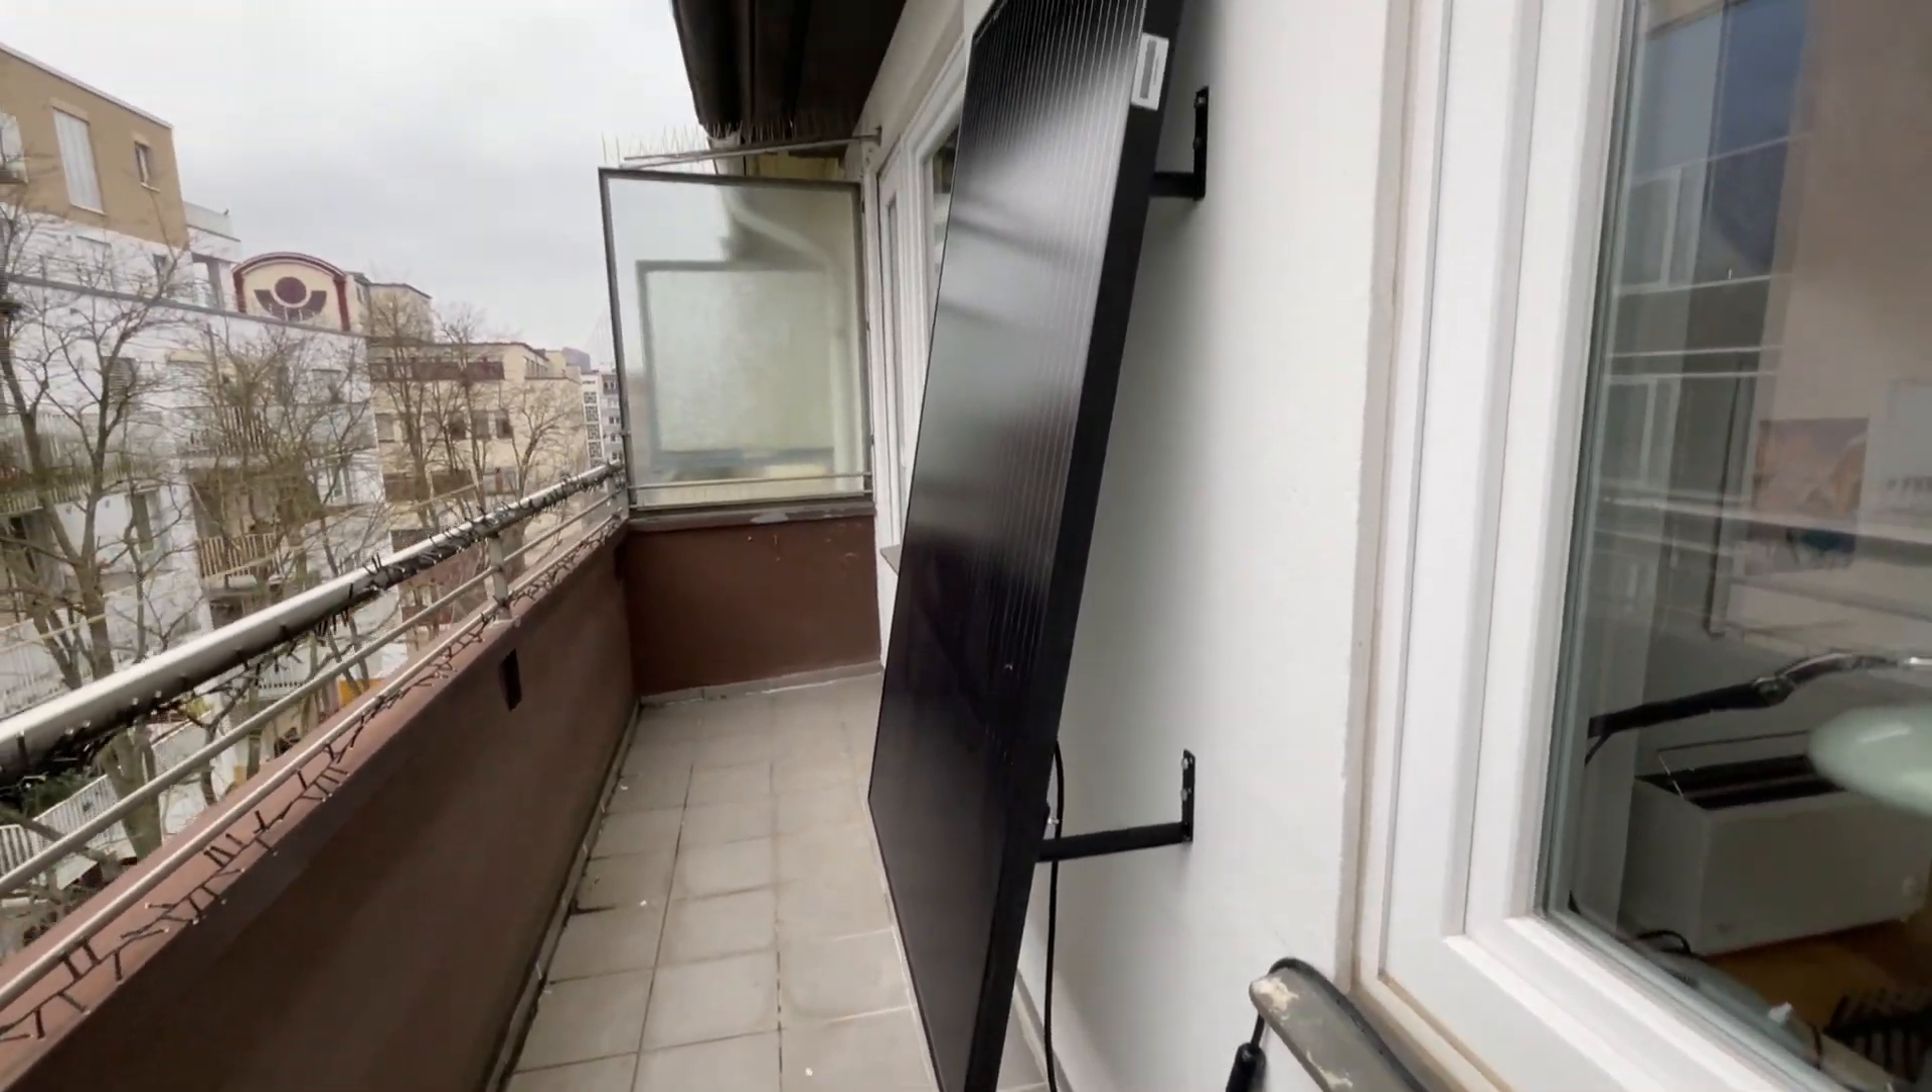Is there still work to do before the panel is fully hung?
No.